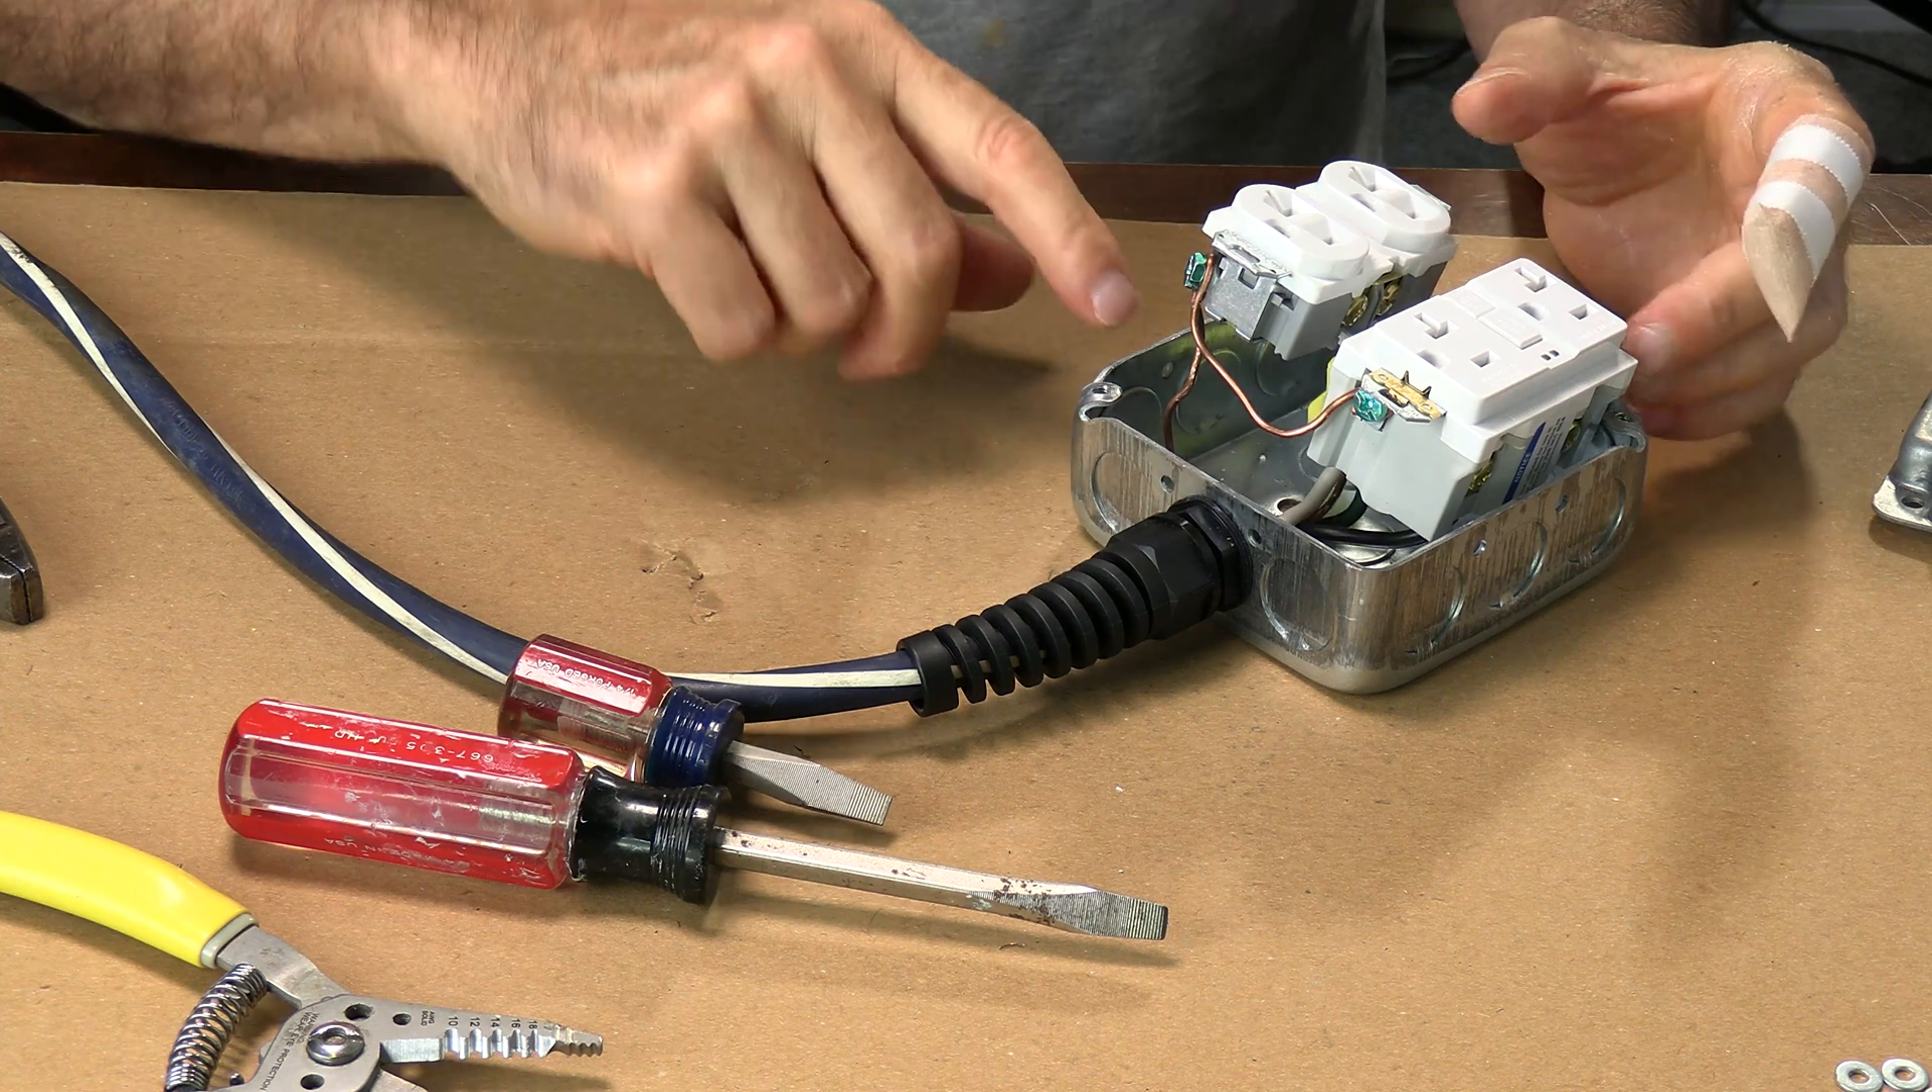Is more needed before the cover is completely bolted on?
Yes.